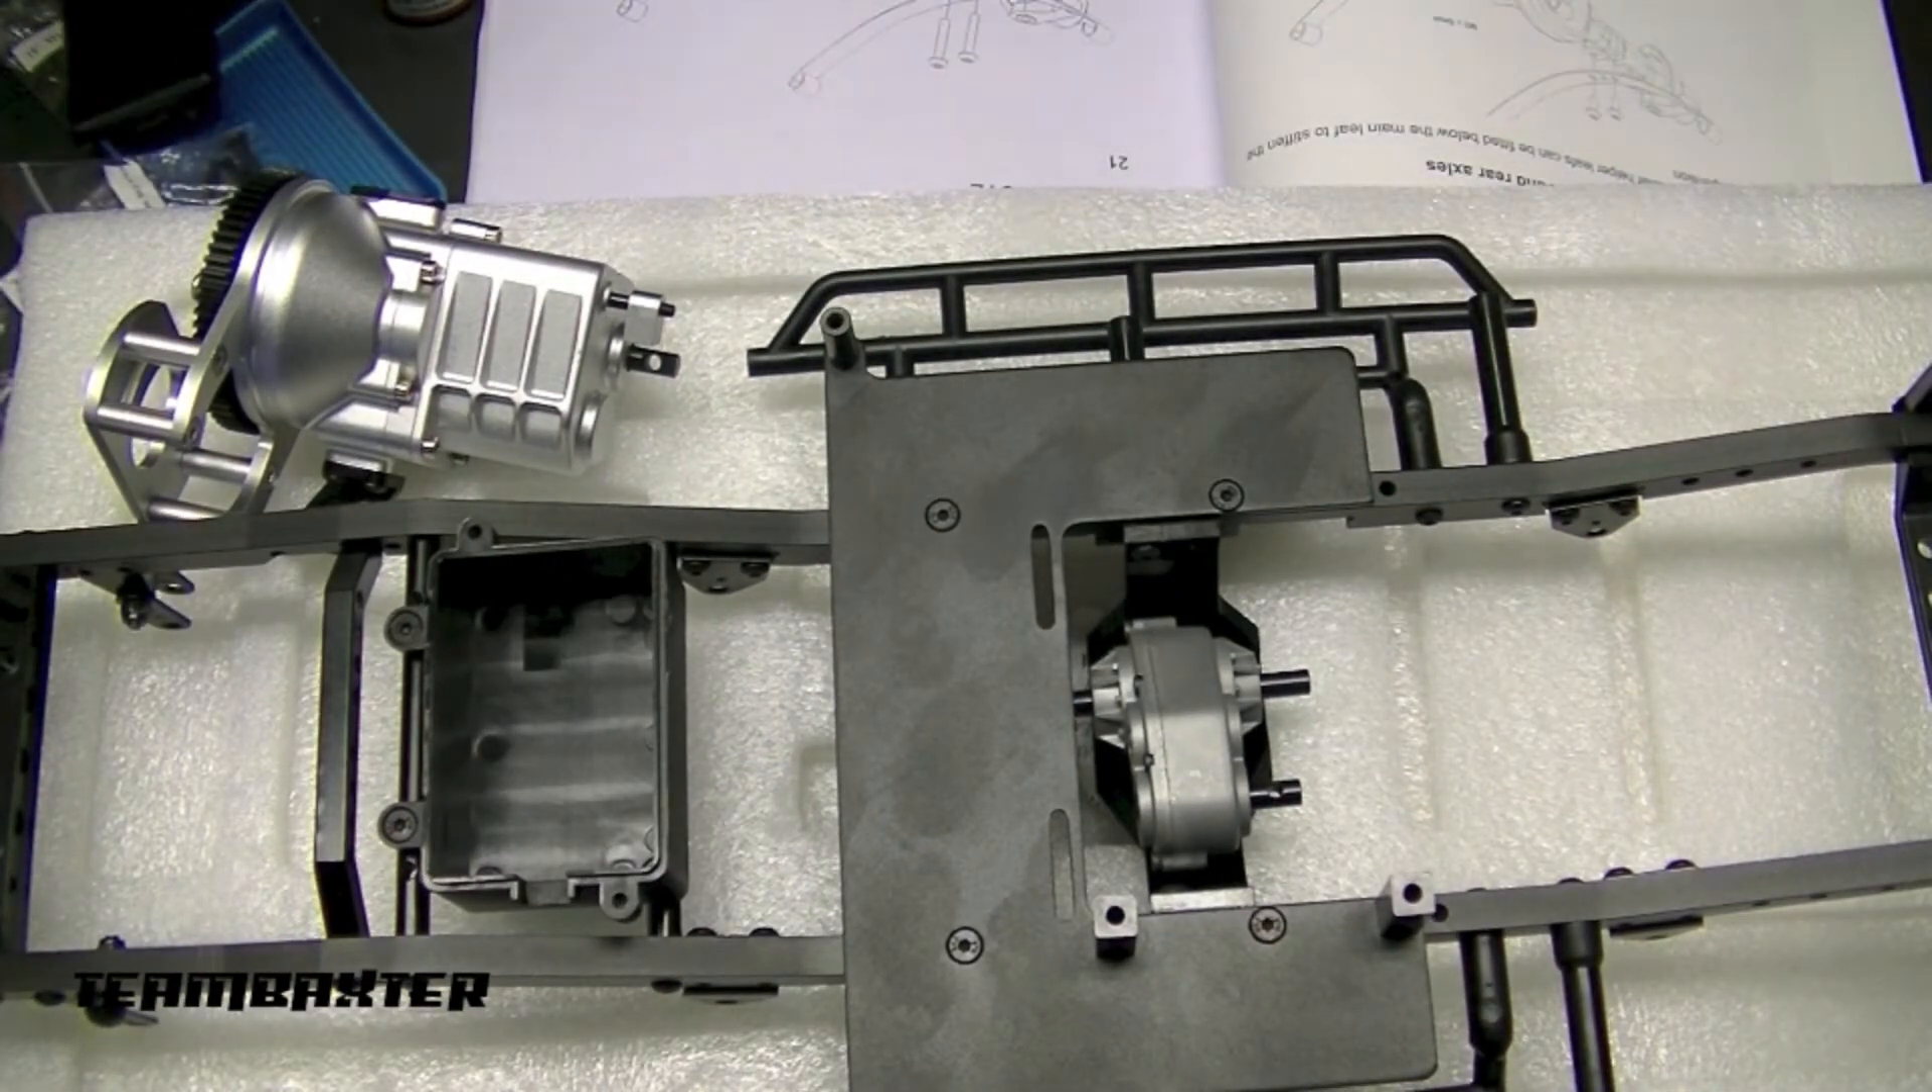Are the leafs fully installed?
No.